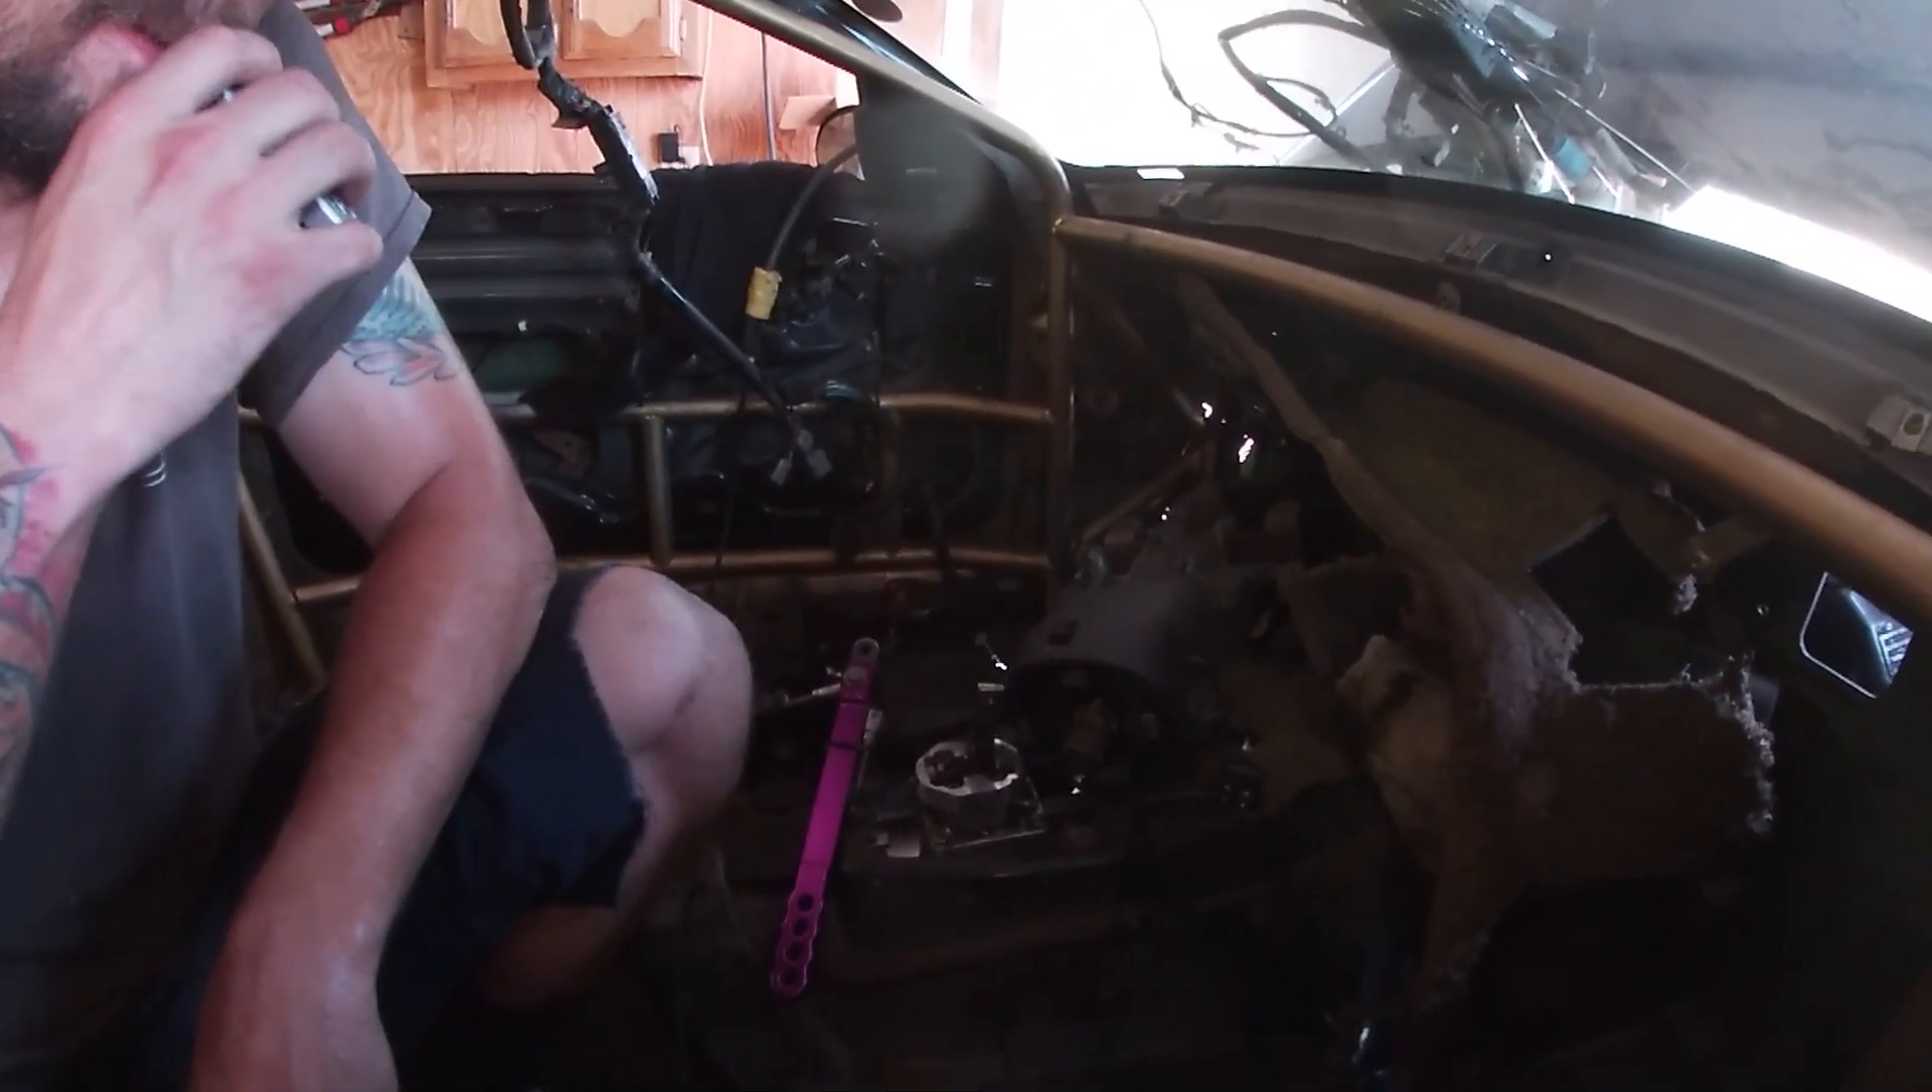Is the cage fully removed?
No.